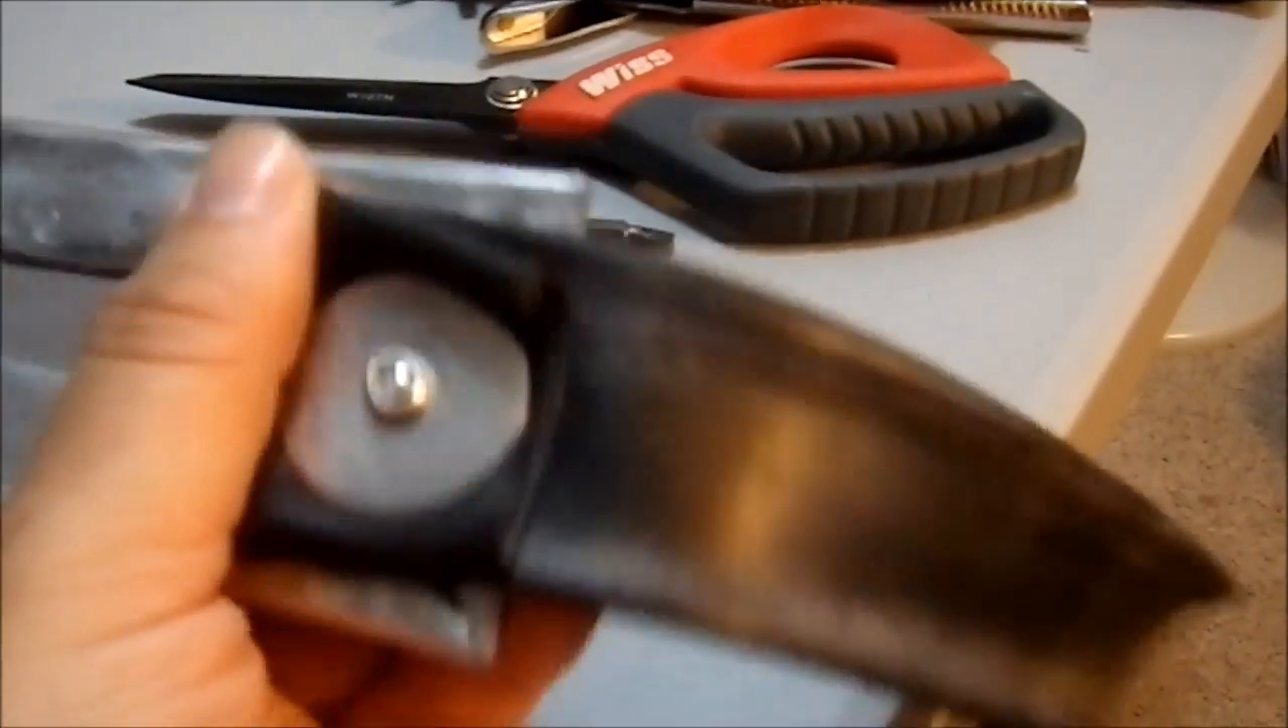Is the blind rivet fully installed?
Yes.